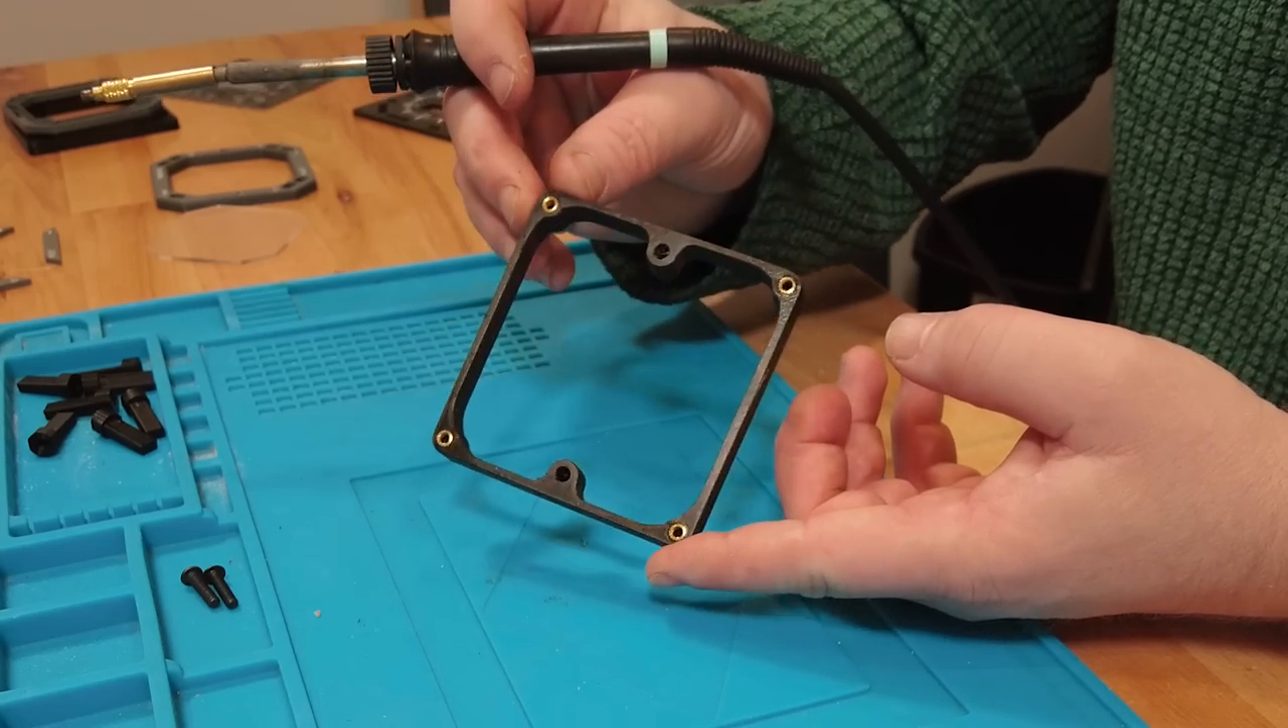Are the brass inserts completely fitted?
Yes.